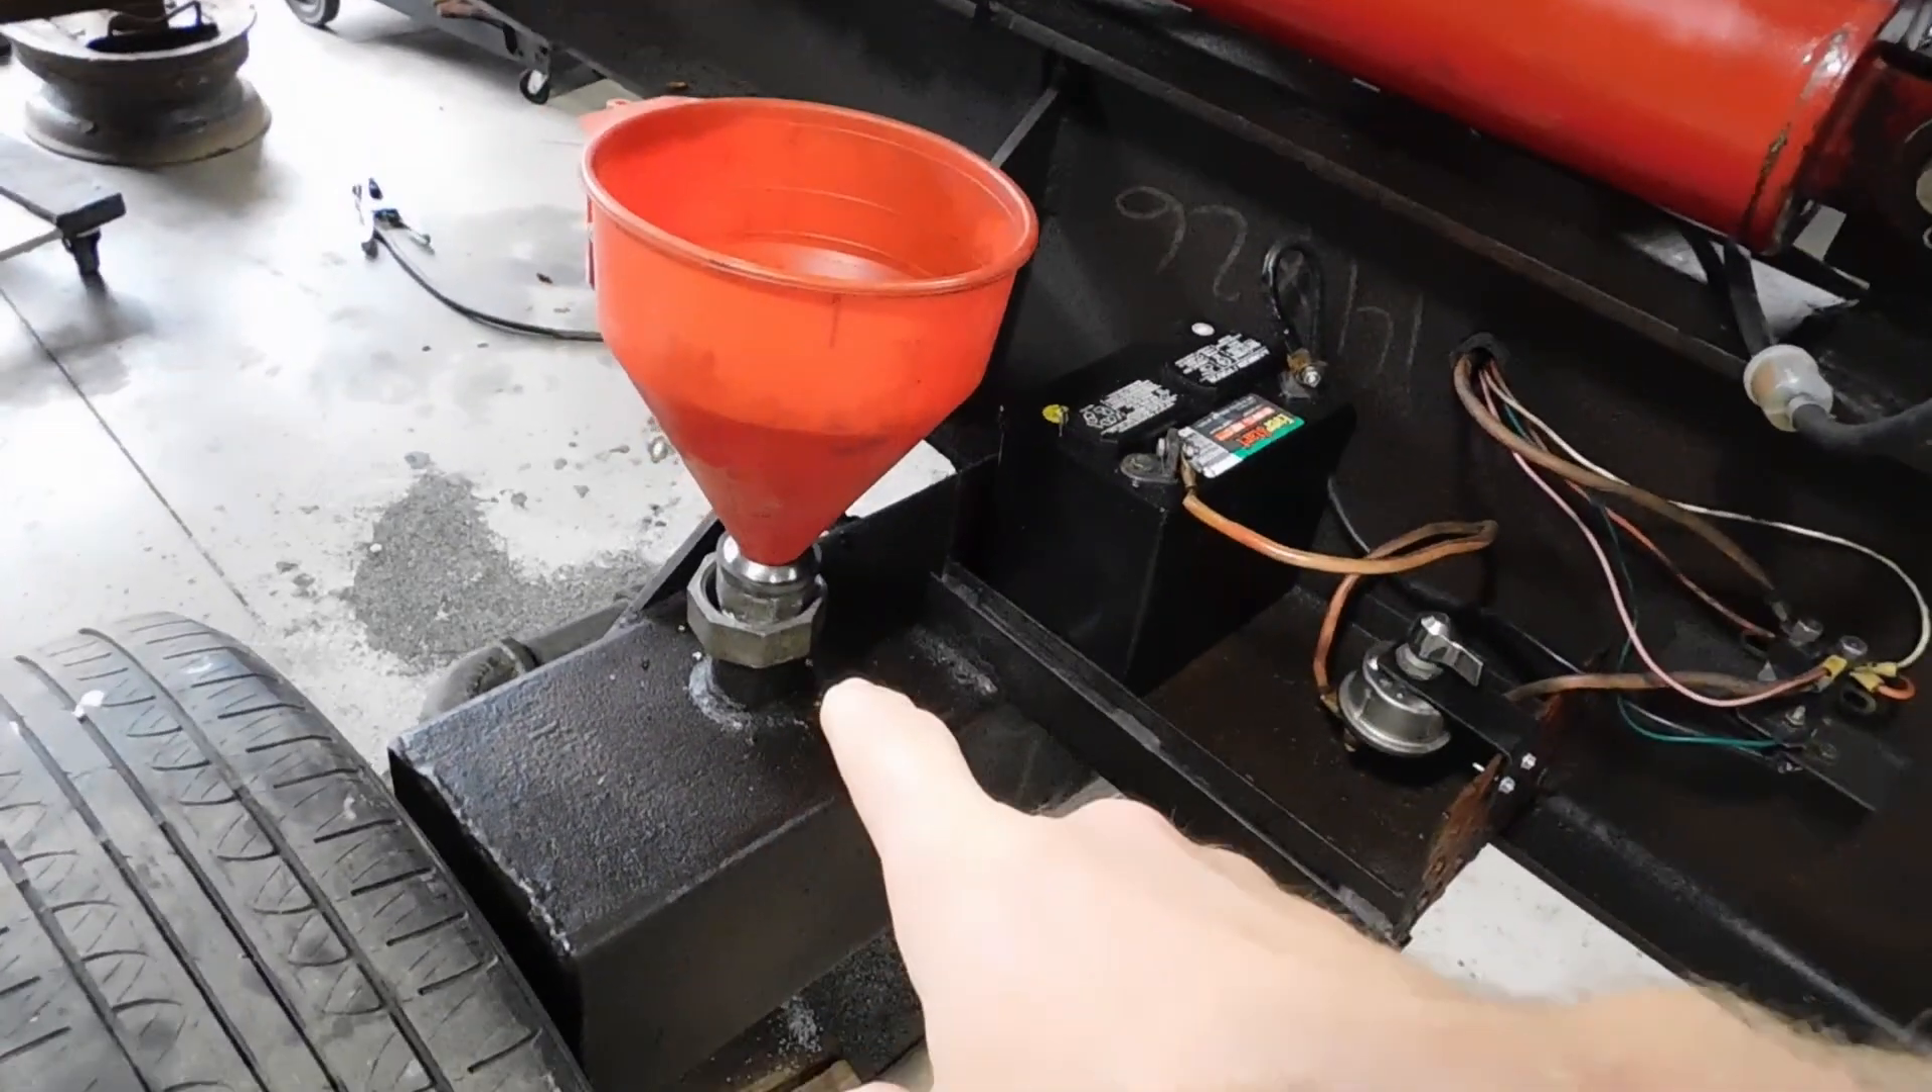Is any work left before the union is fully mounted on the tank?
No.